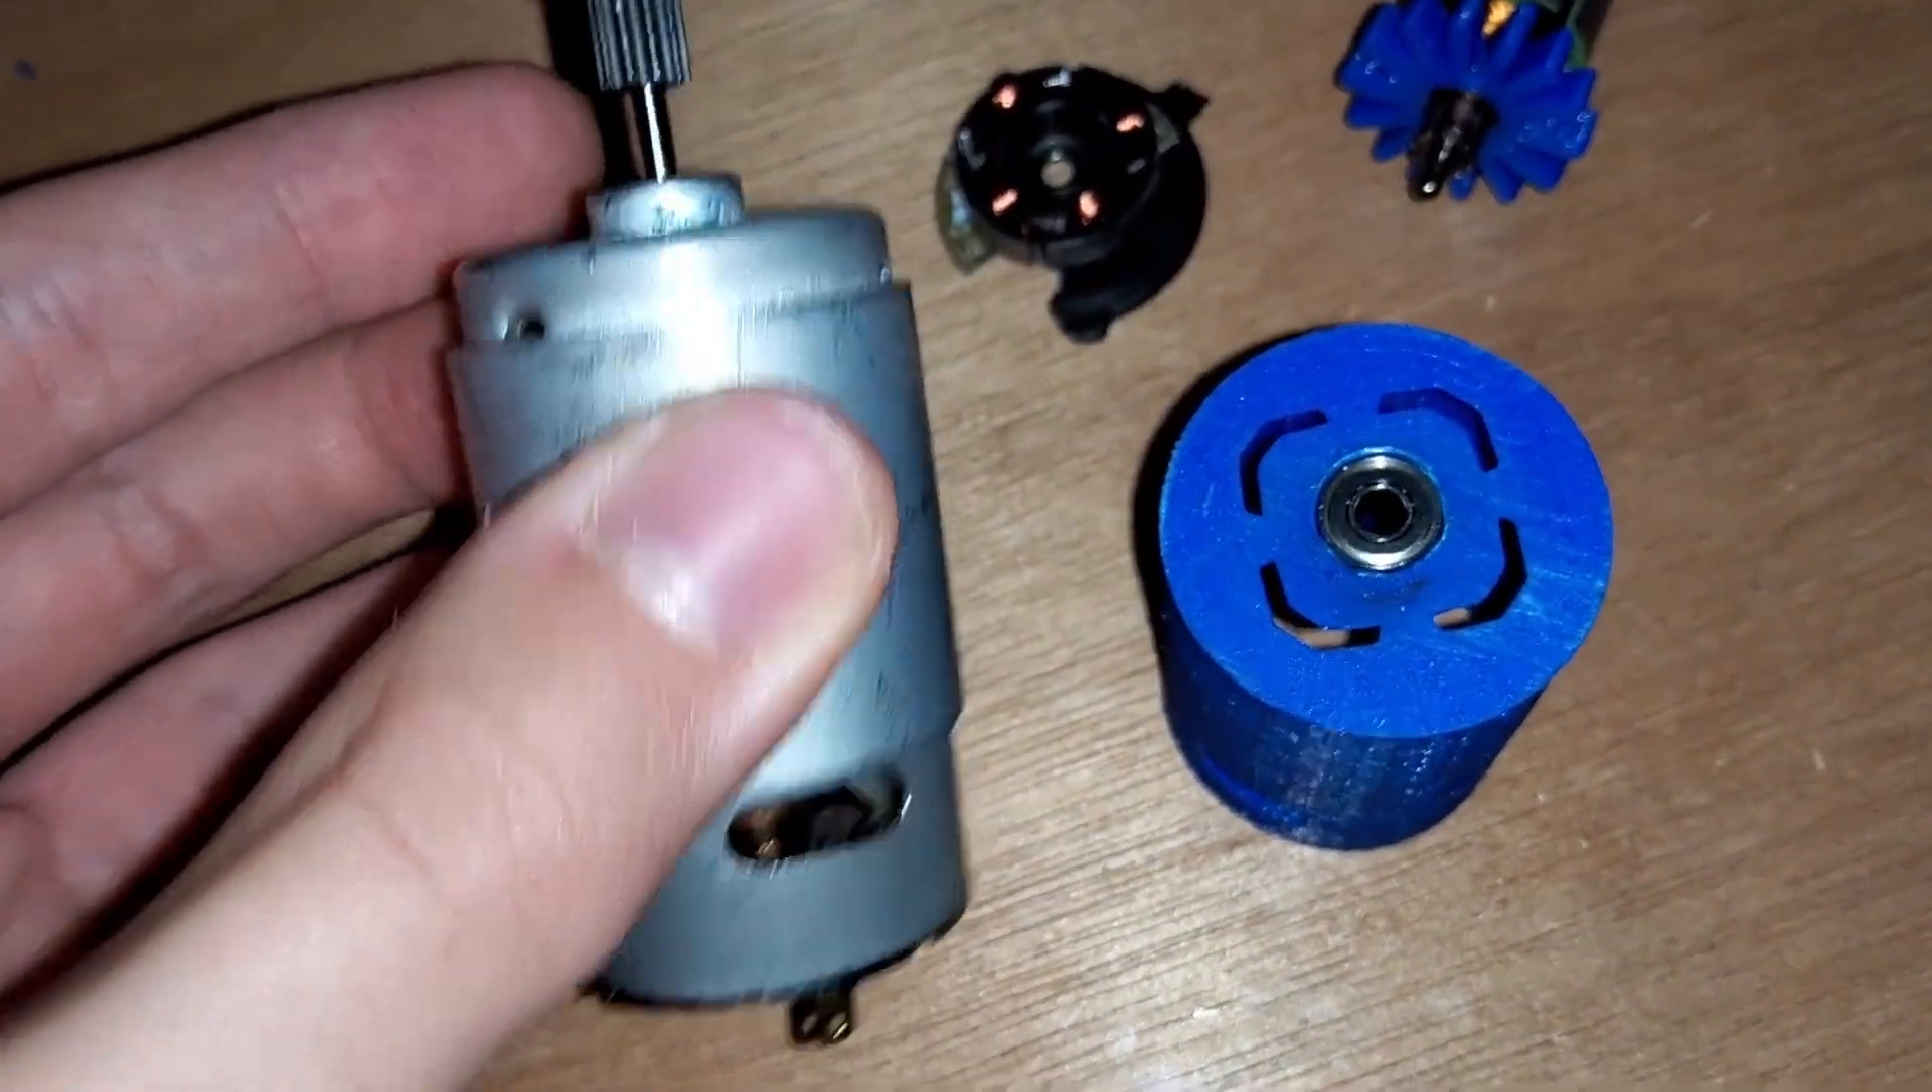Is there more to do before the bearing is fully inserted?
No.